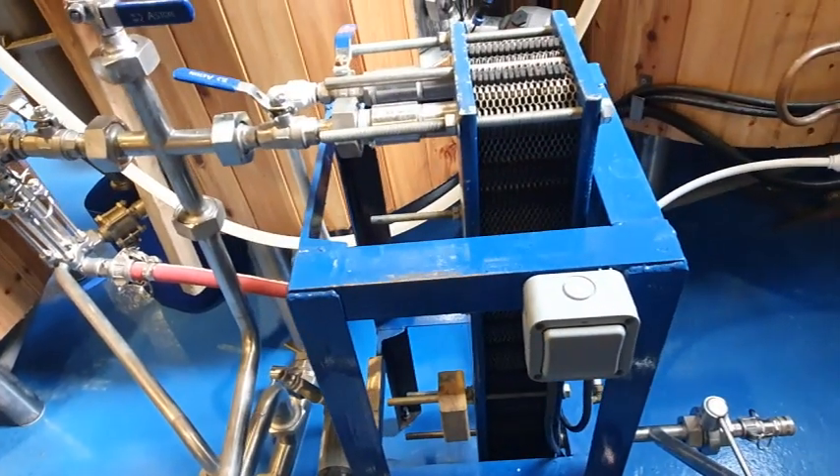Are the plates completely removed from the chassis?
No.